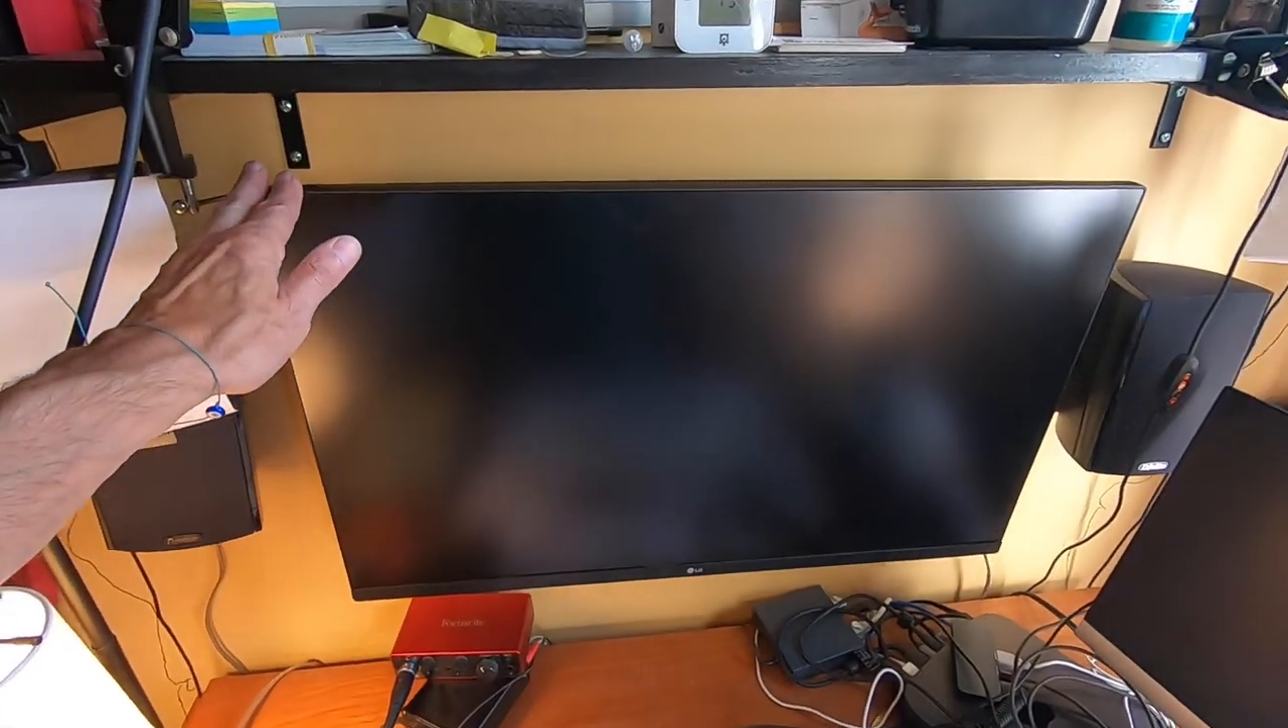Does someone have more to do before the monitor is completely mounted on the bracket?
No.